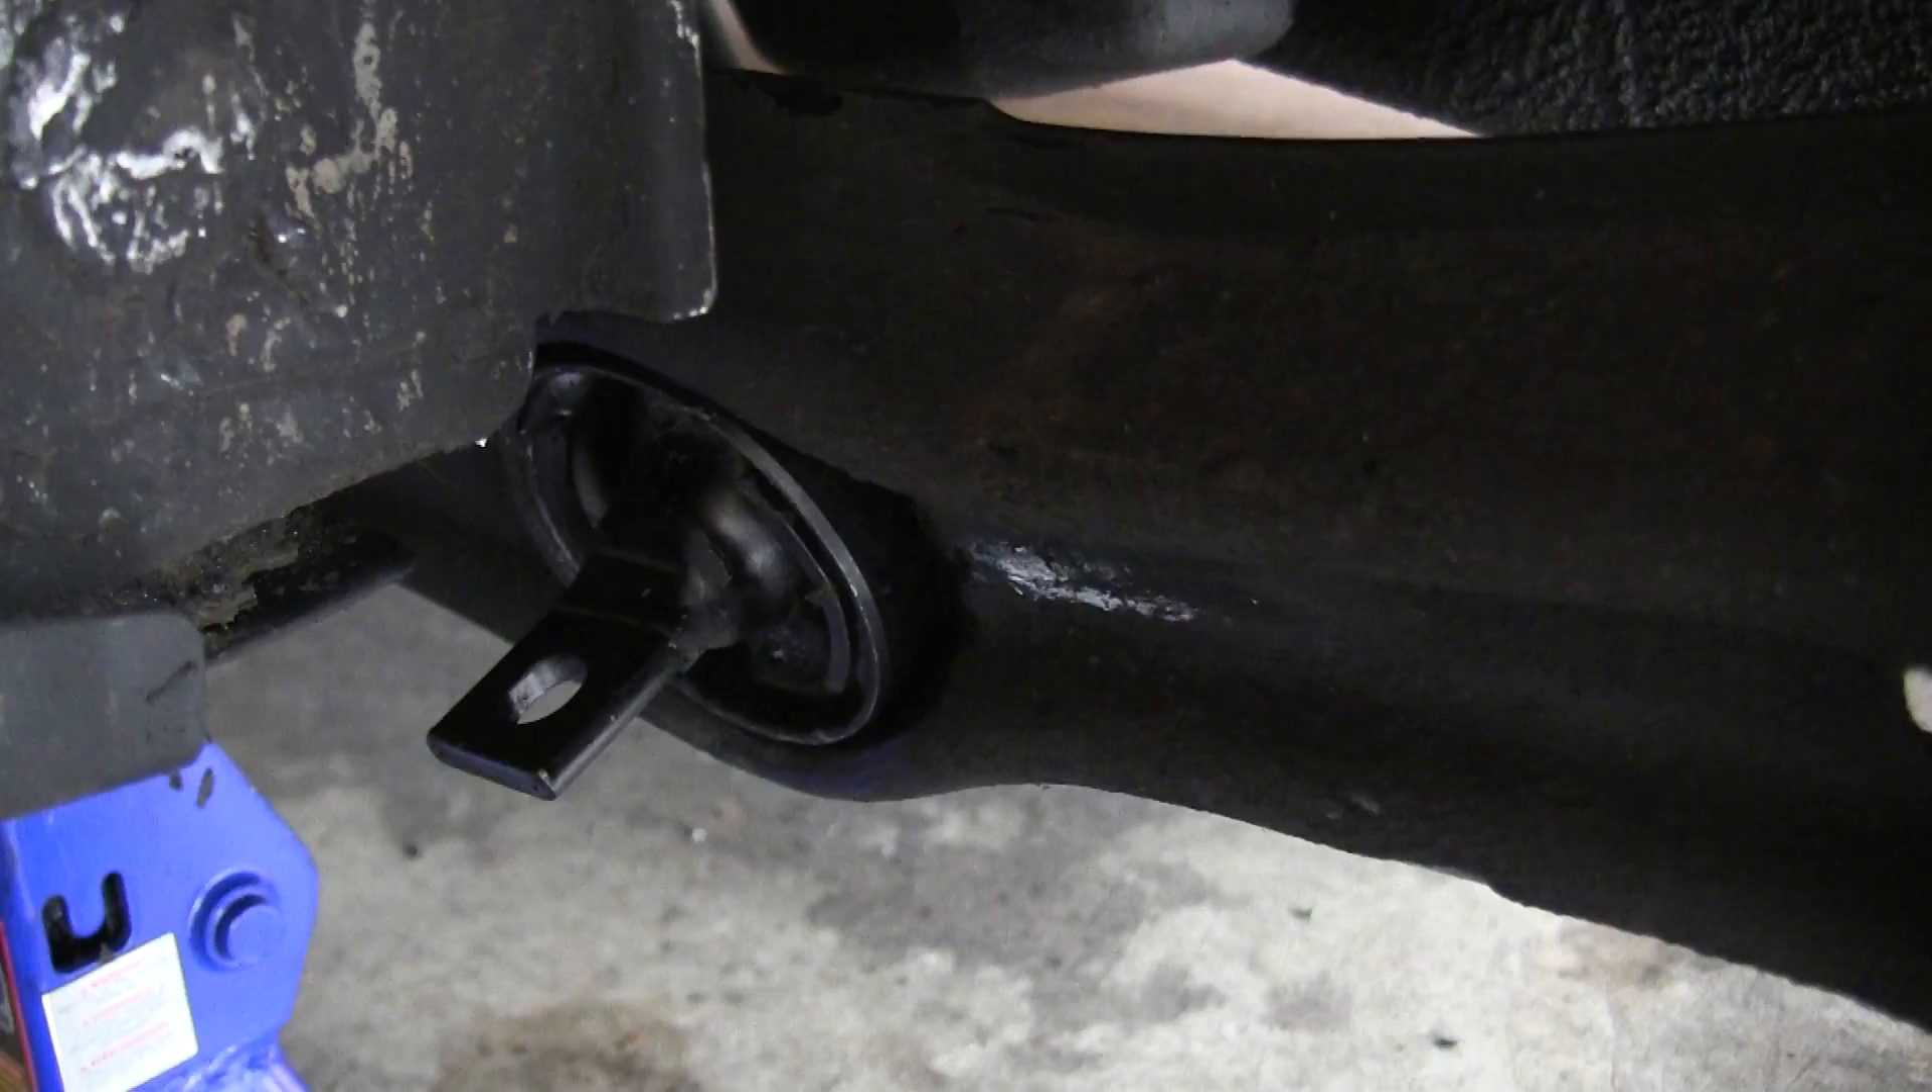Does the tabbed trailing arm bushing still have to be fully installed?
No.